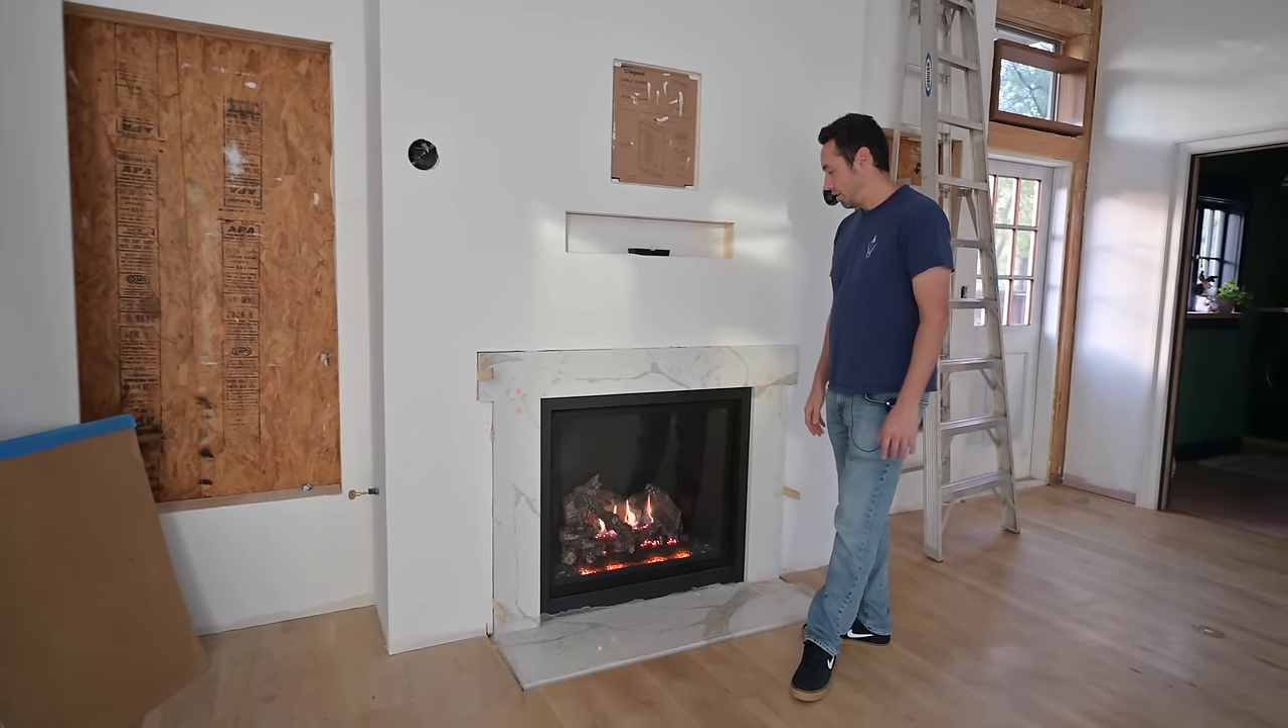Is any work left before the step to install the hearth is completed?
No.